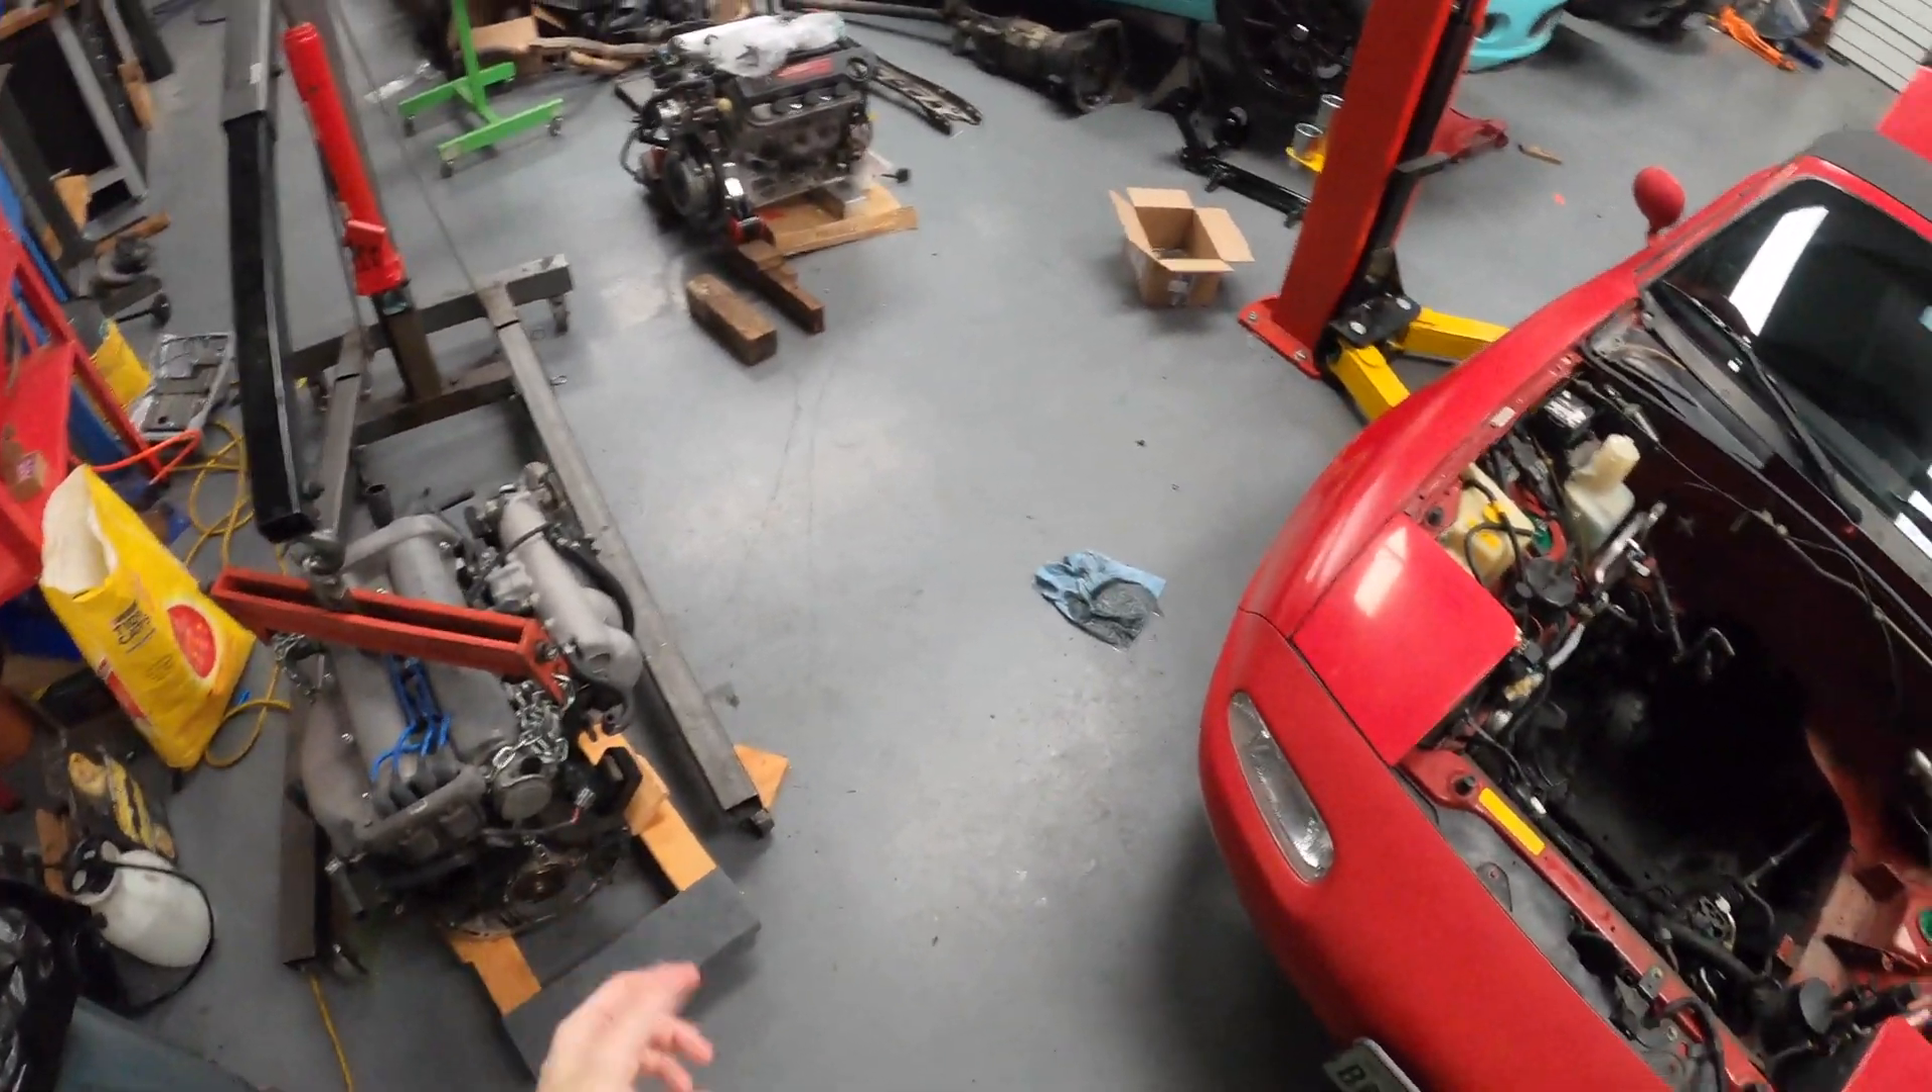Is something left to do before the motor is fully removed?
No.